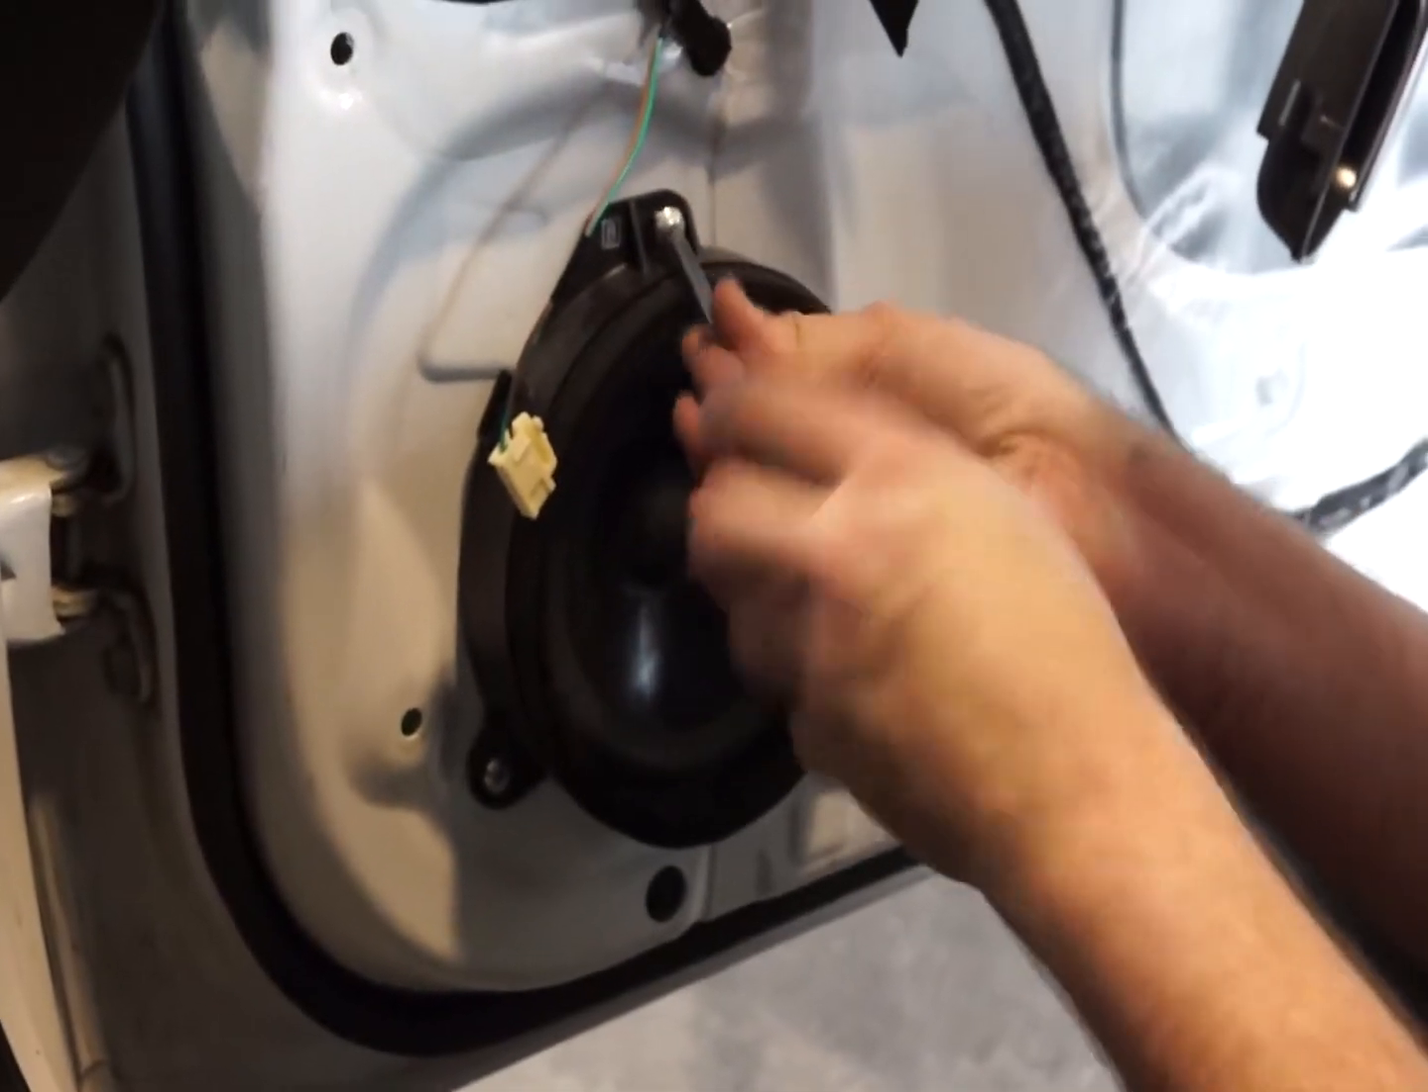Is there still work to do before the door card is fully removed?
No.